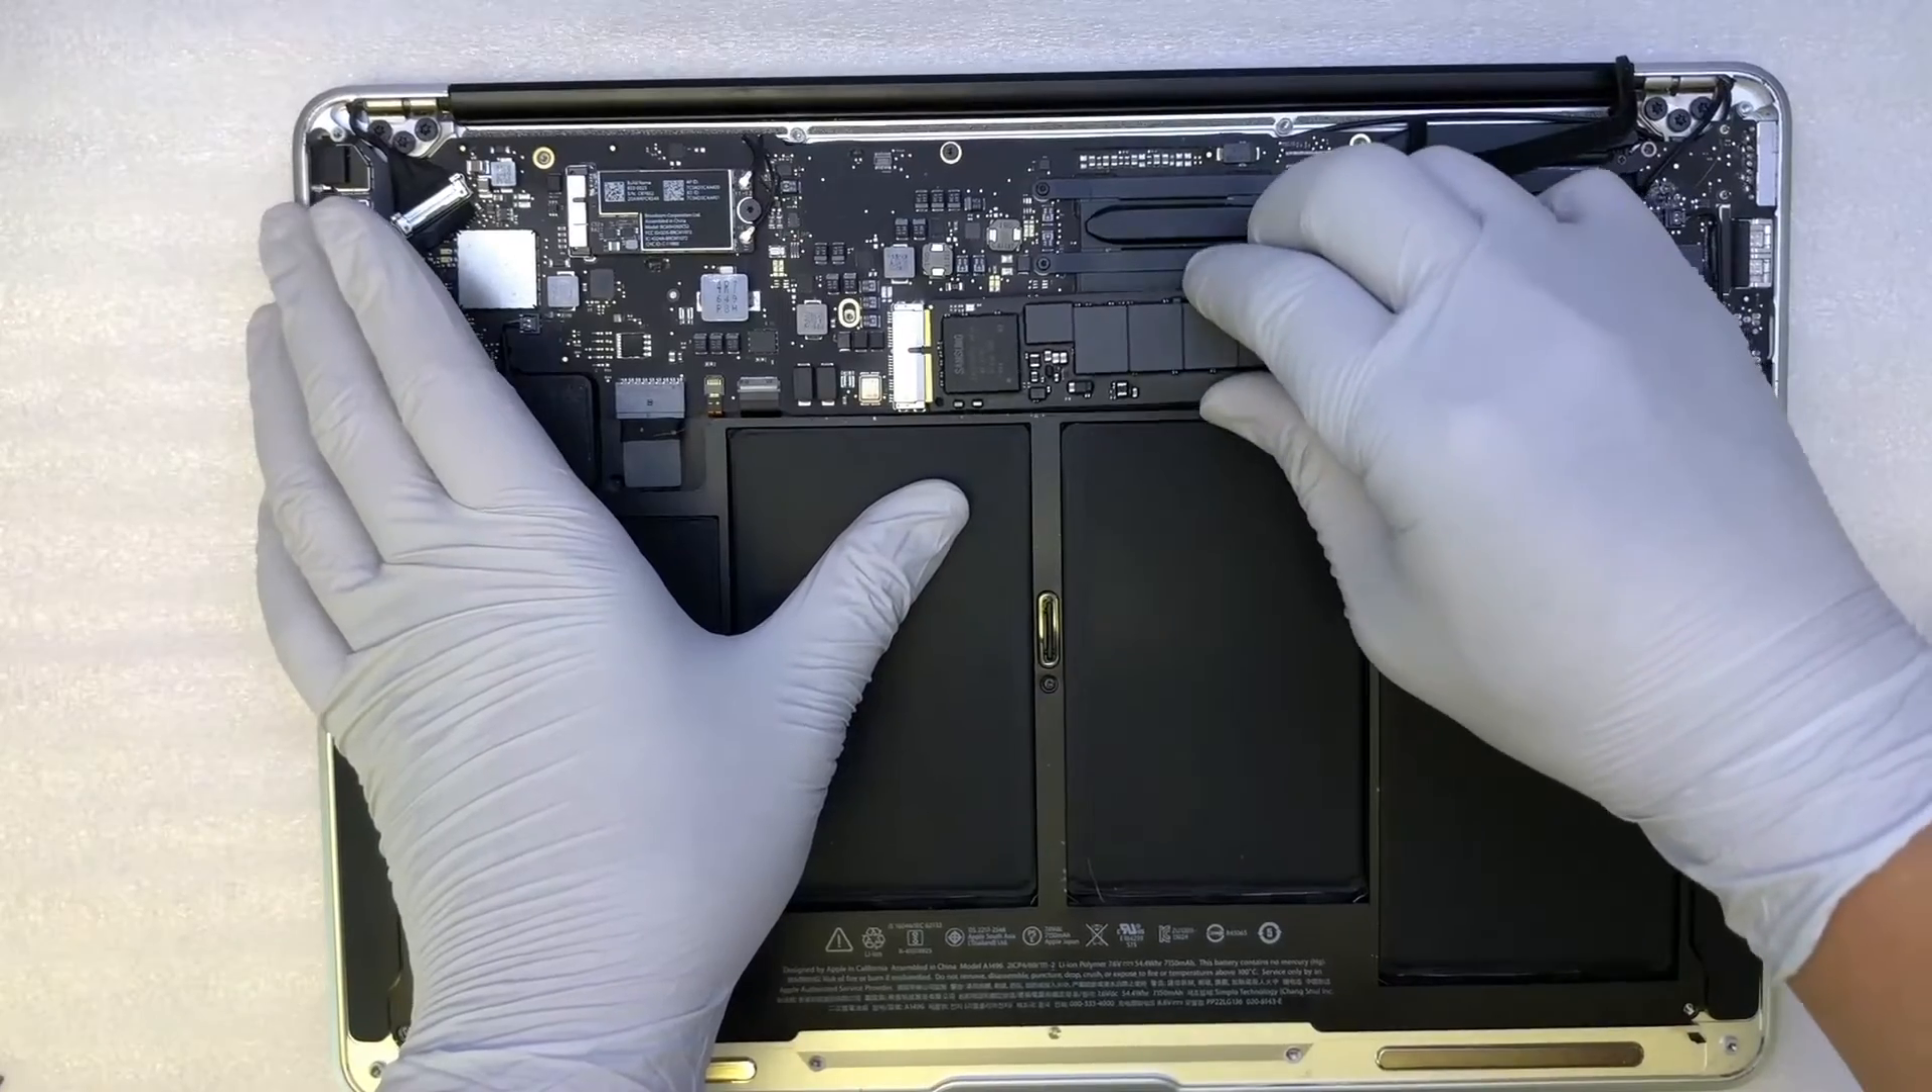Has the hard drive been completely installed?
No.